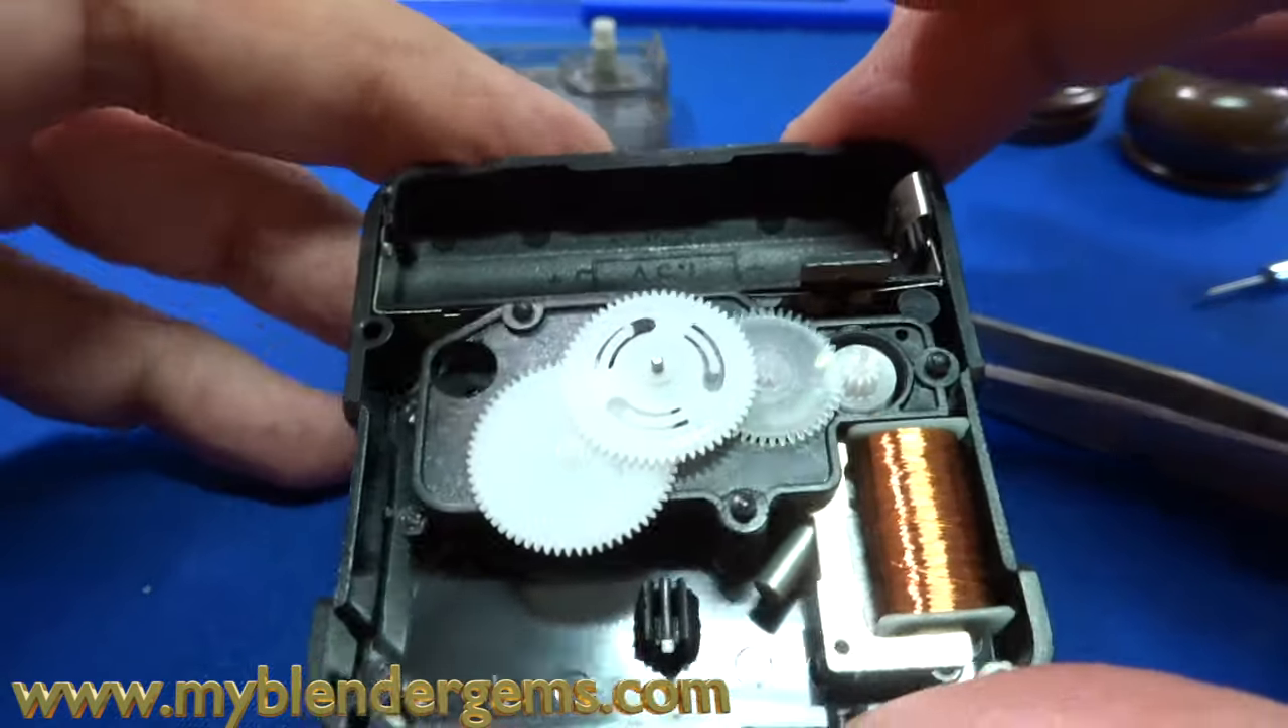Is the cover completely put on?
No.